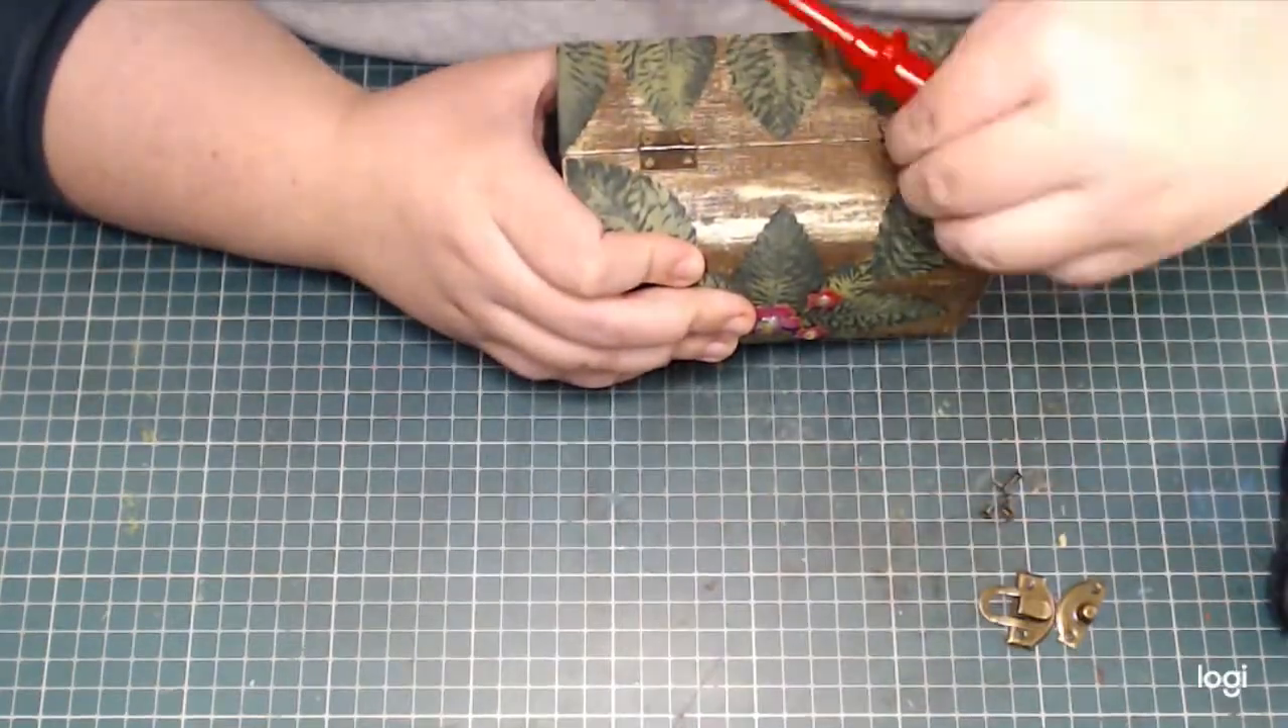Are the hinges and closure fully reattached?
No.